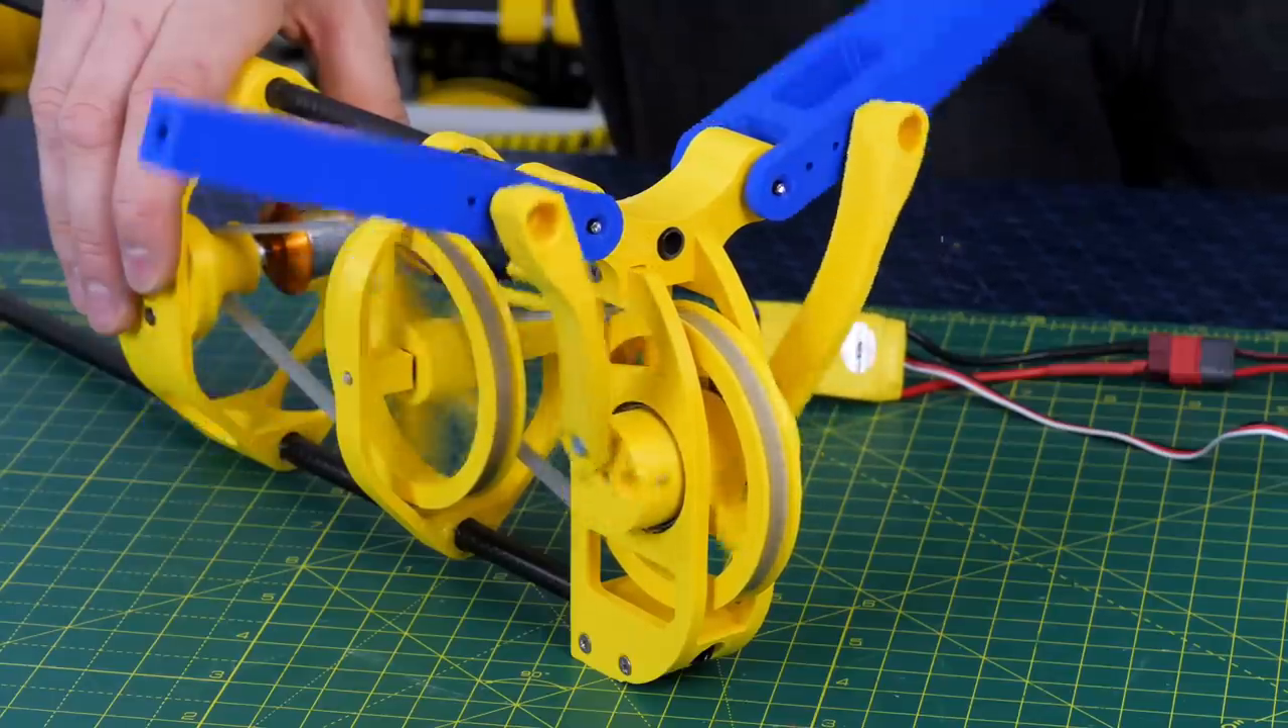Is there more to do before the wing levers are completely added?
No.